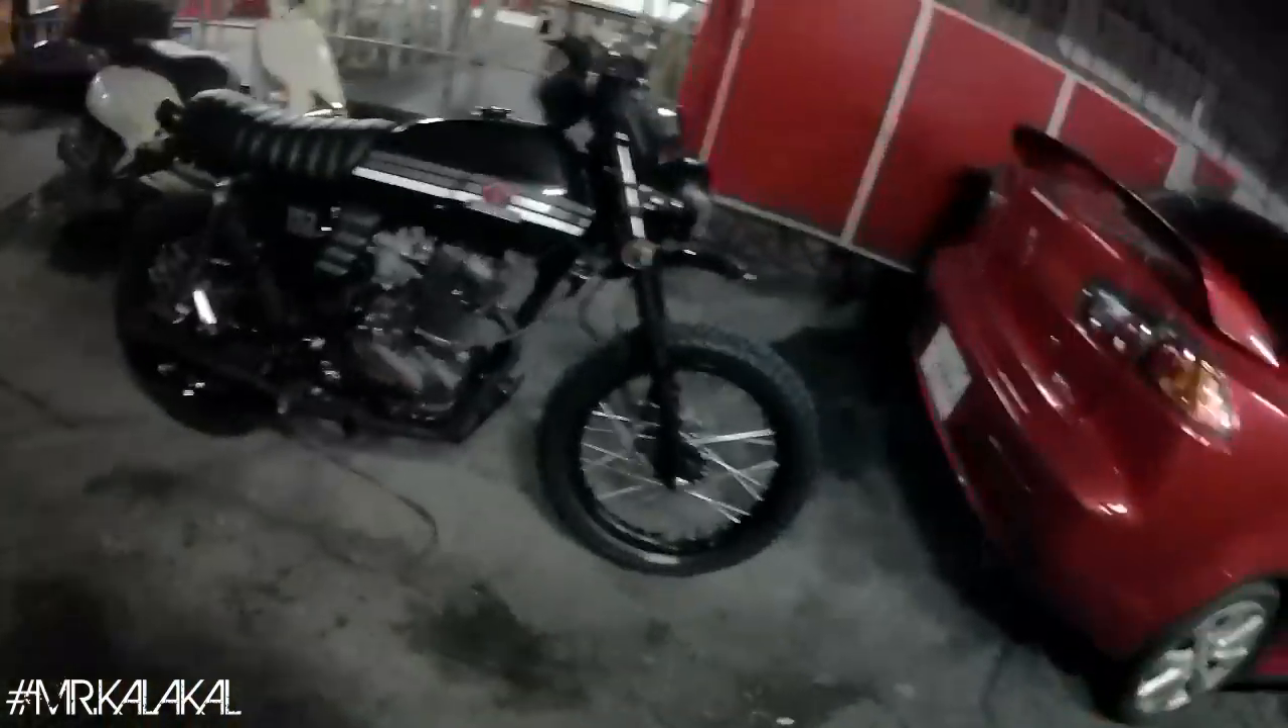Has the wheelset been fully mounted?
Yes.